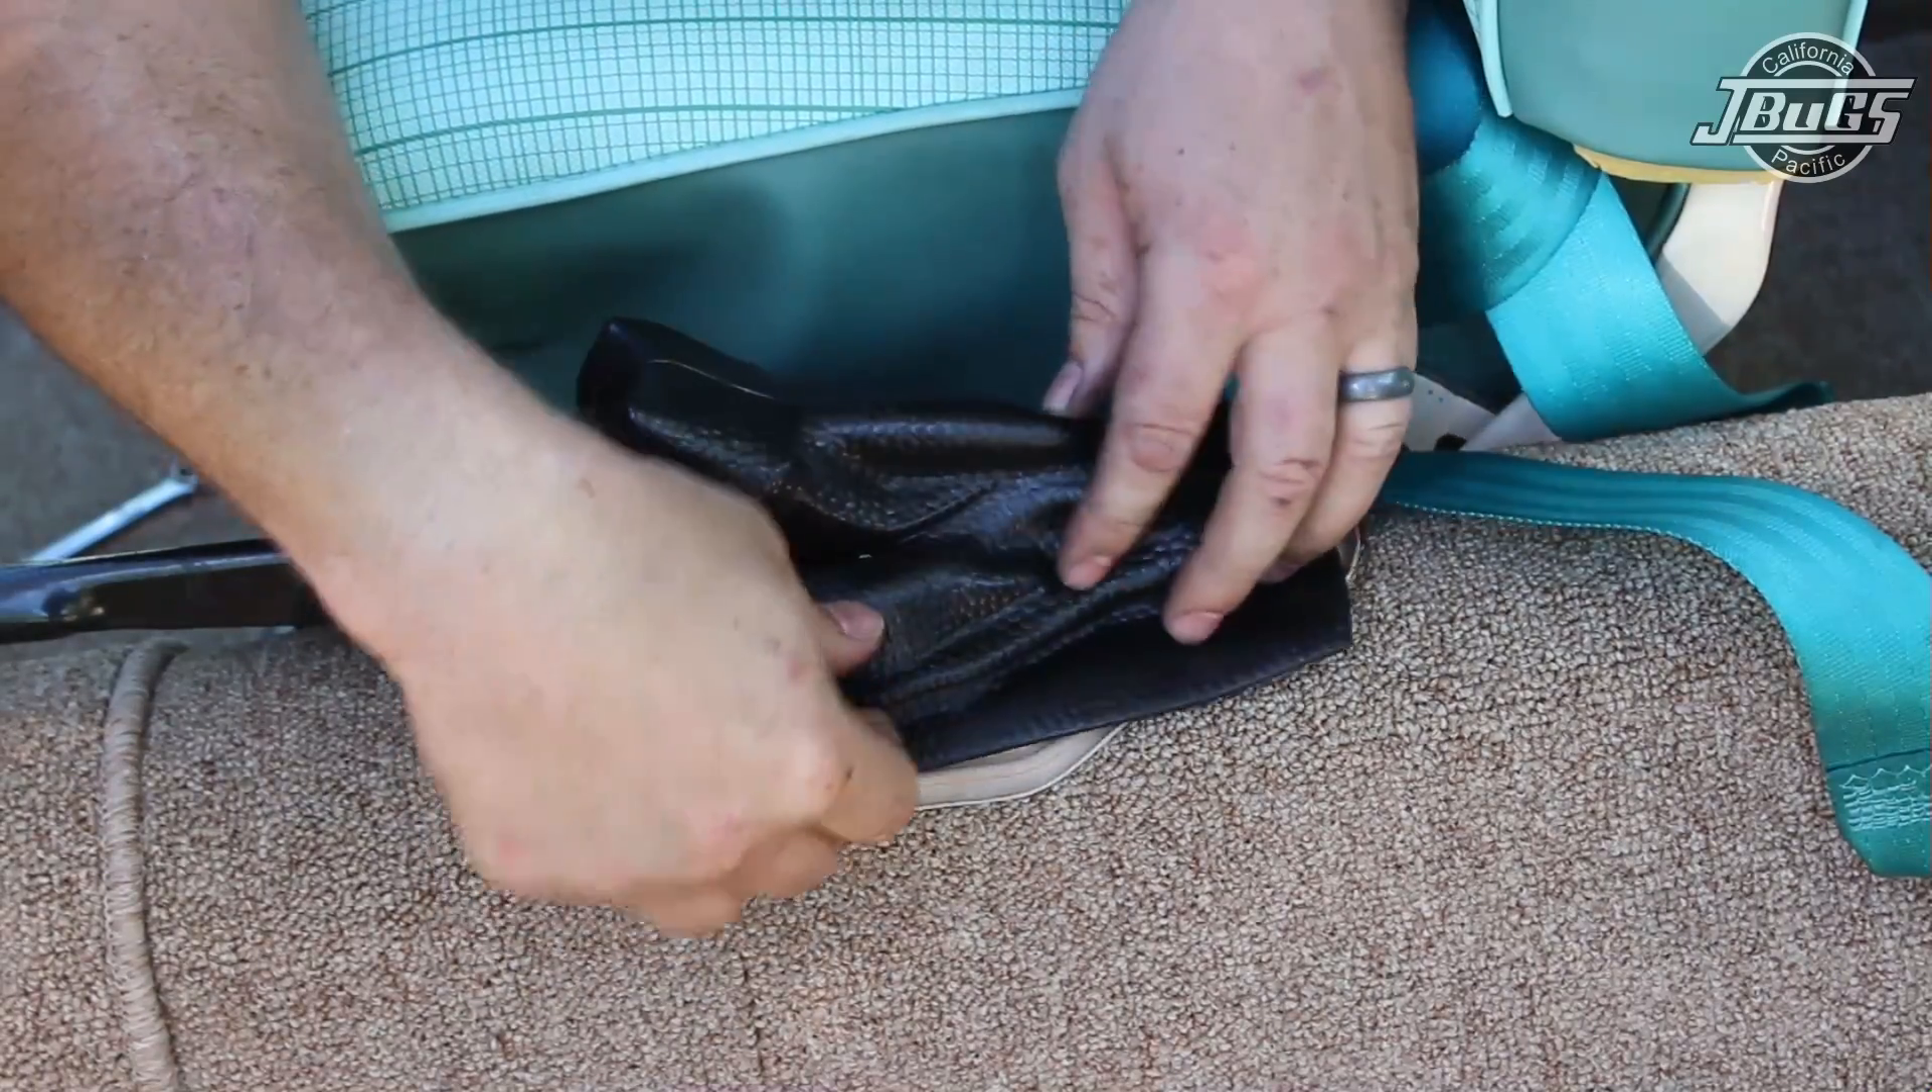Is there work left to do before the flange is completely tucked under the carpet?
Yes.